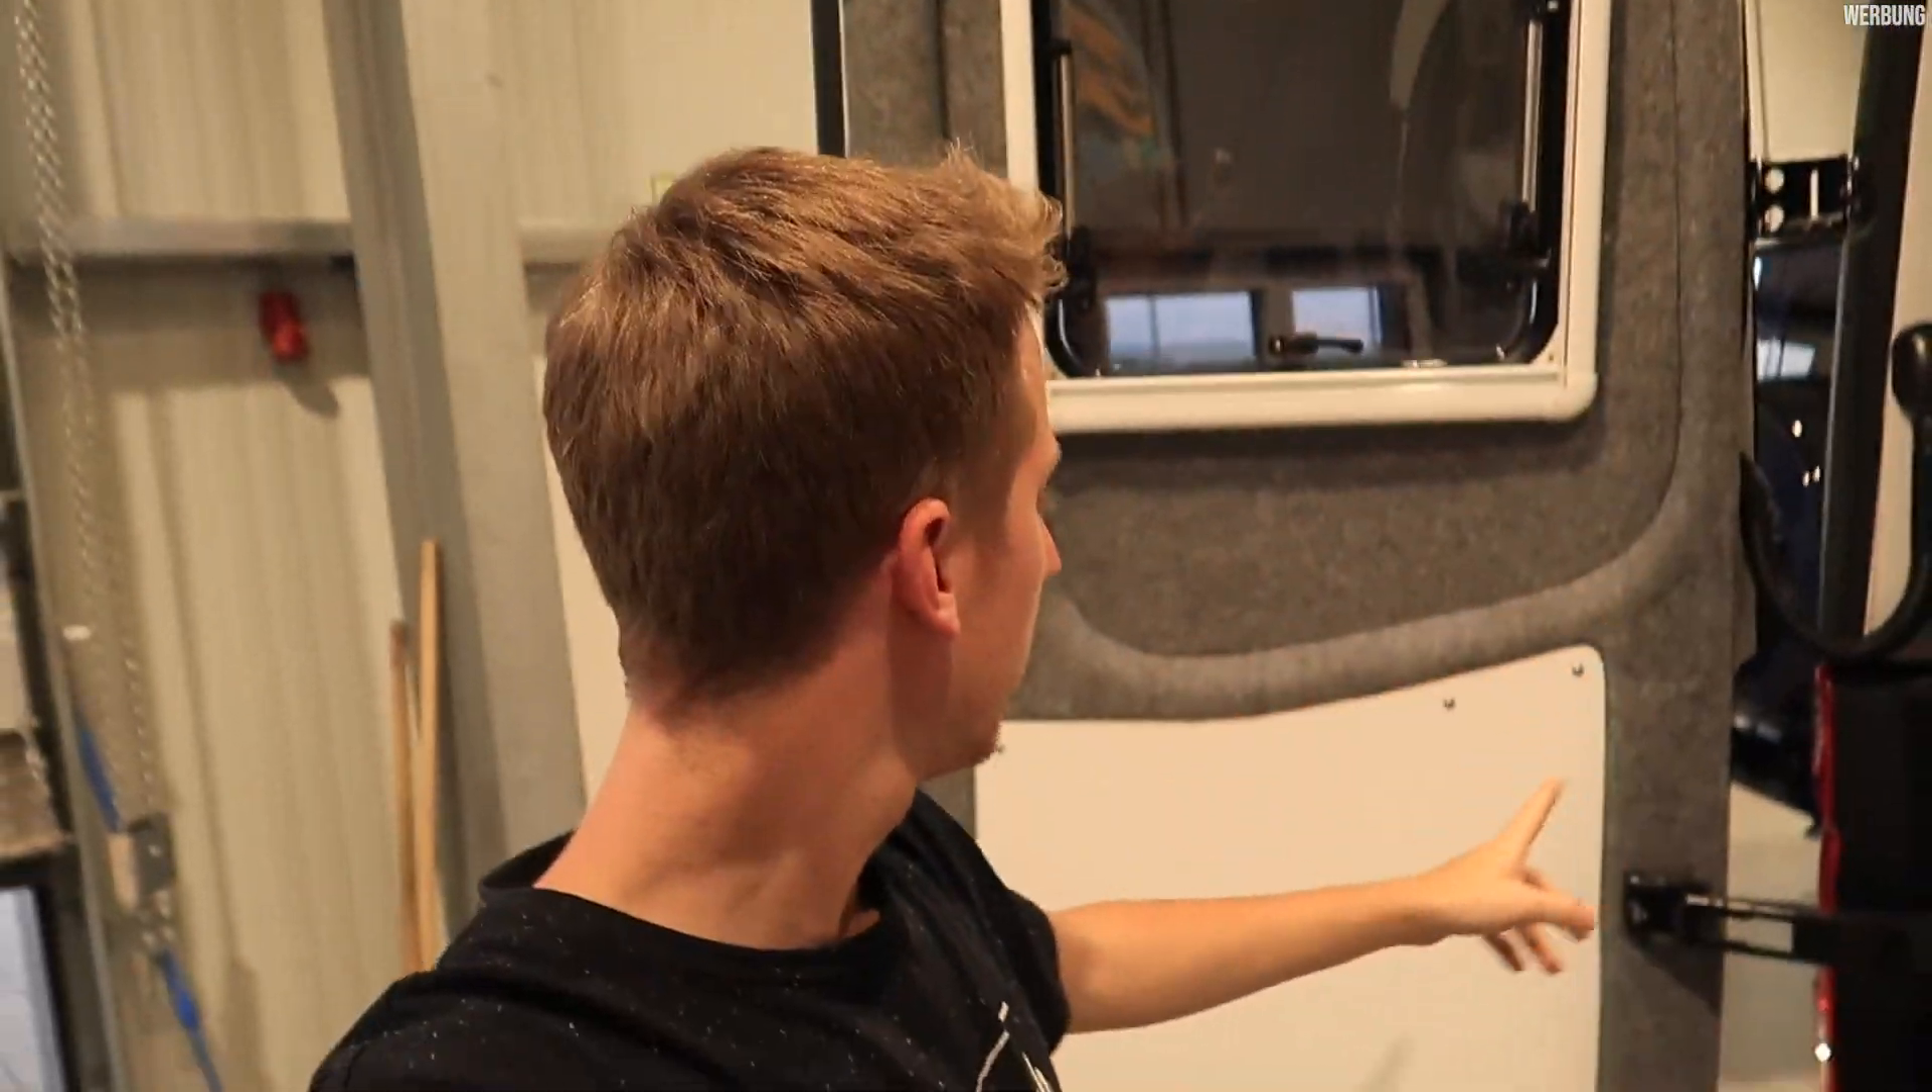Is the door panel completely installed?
Yes.